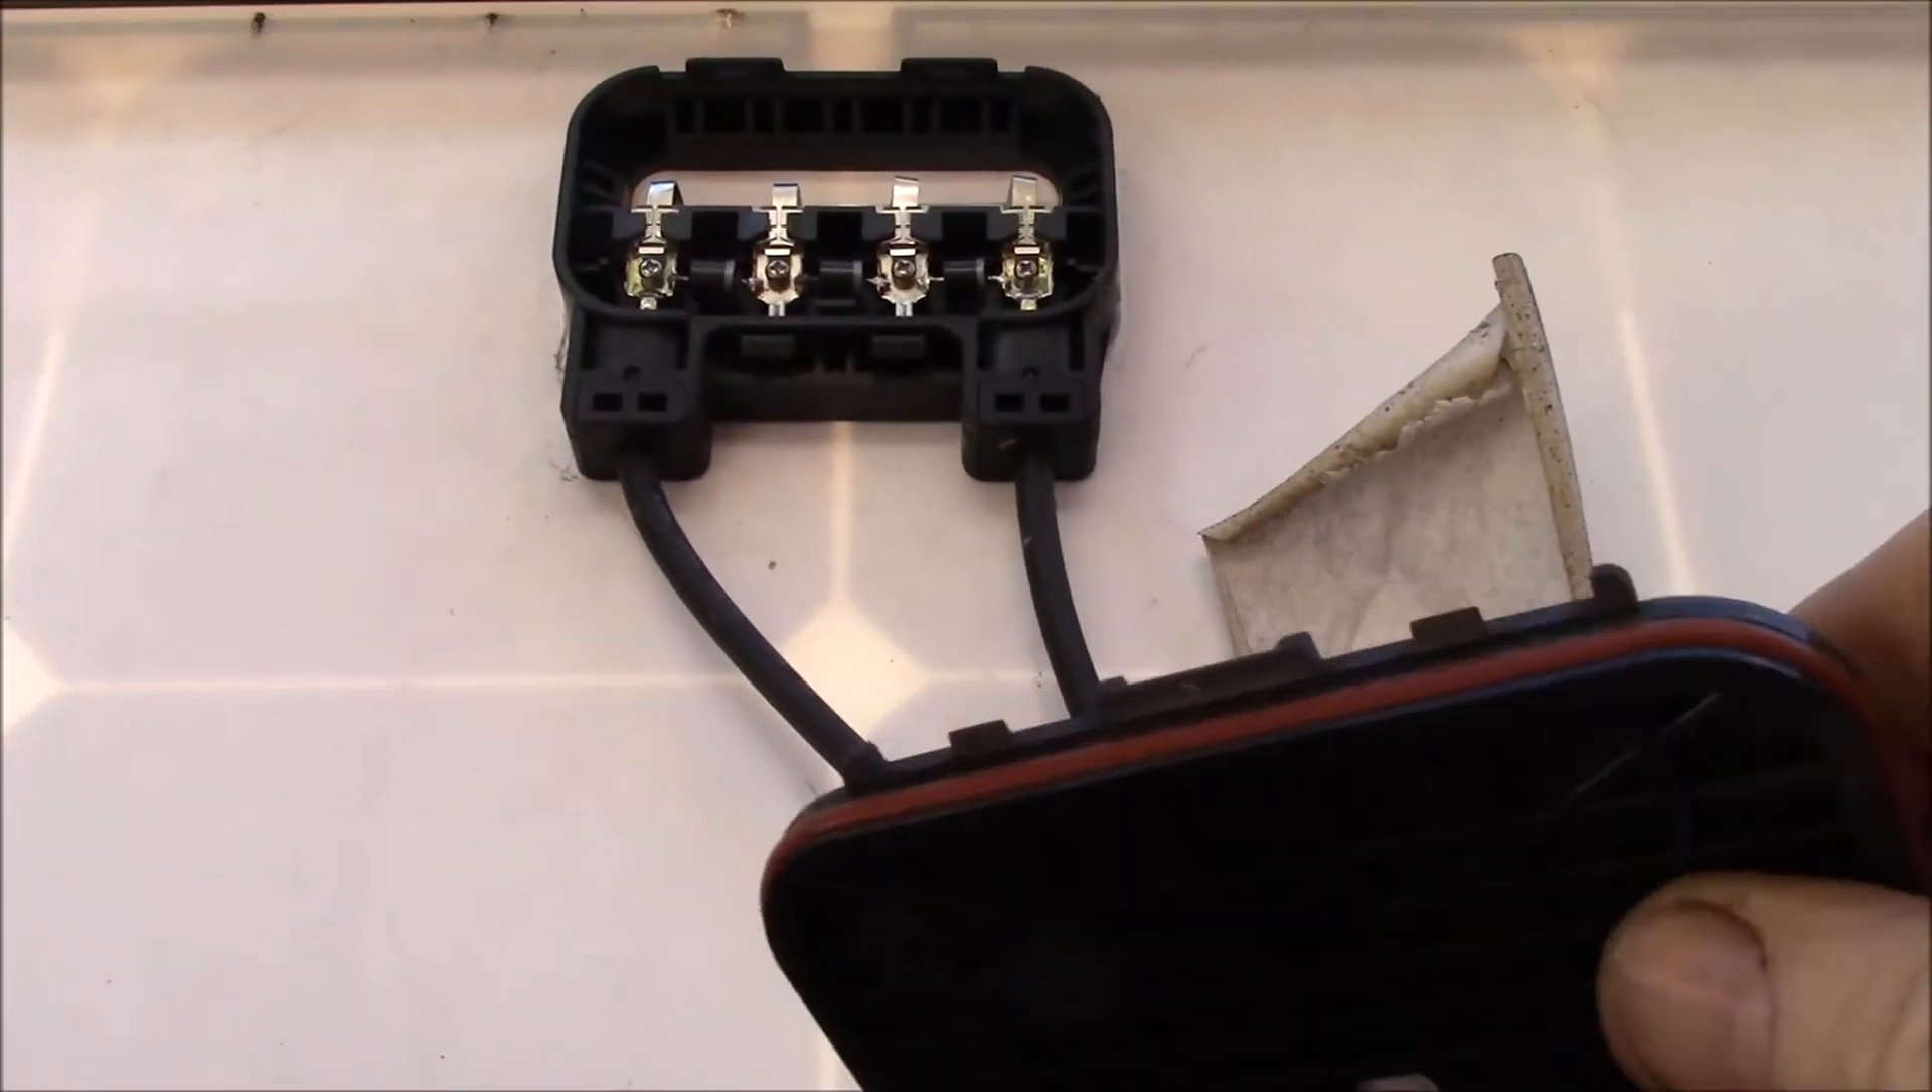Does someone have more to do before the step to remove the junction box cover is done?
No.